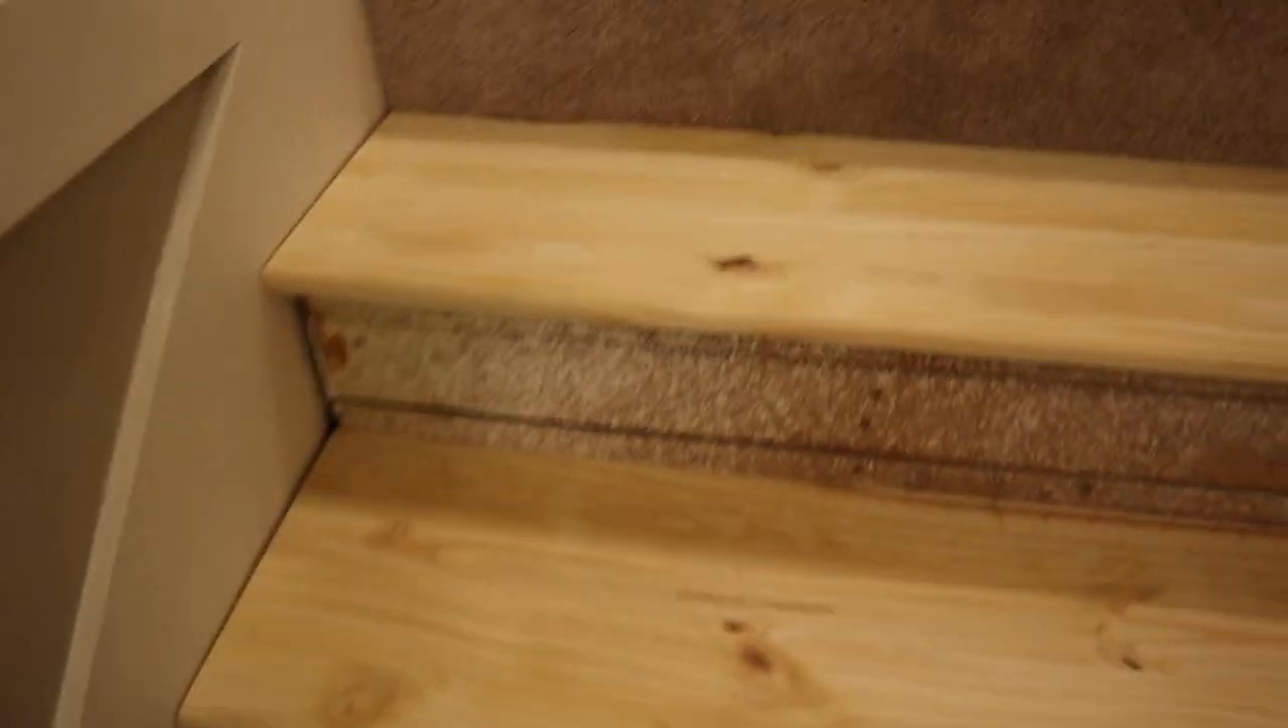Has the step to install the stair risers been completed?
No.